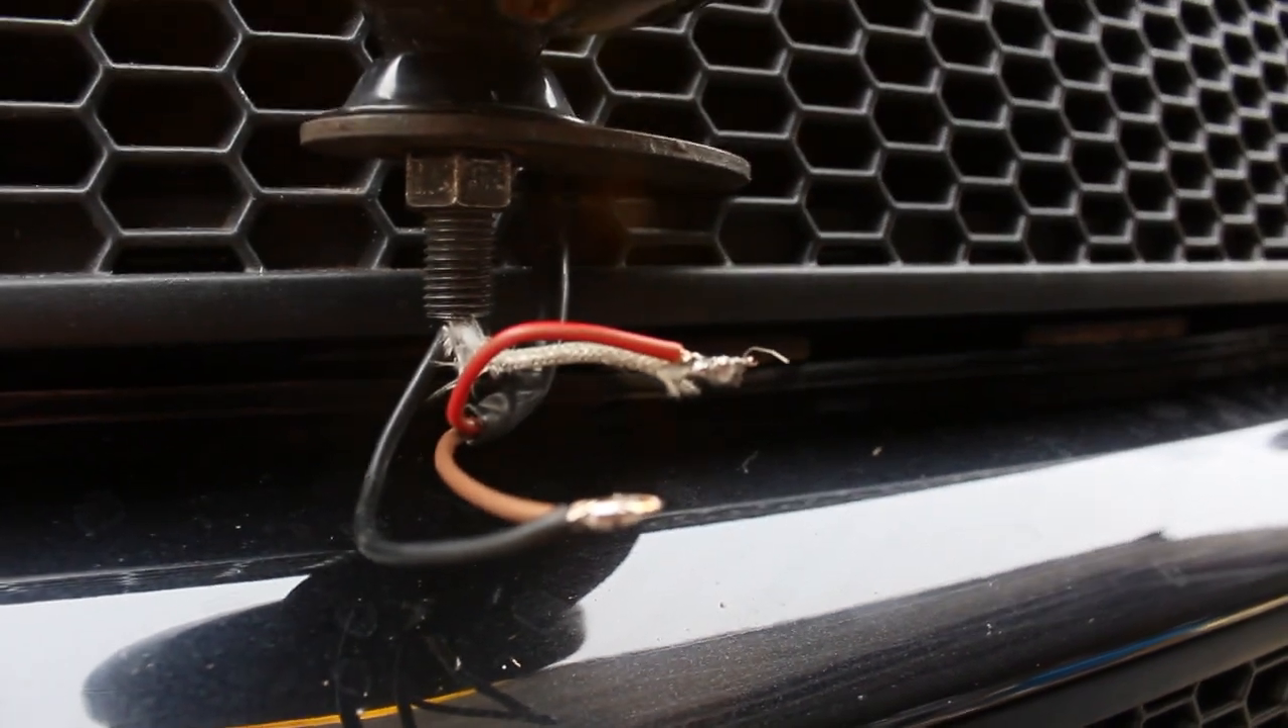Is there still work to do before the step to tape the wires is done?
Yes.